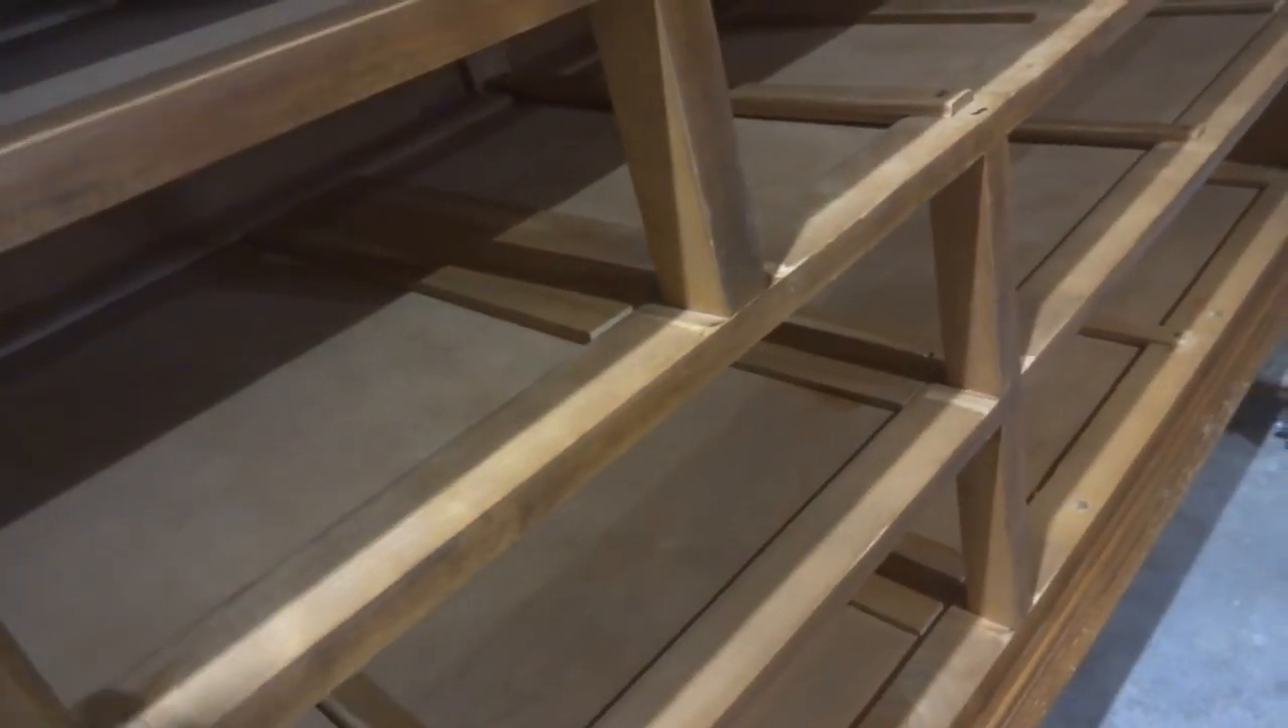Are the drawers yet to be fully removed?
No.